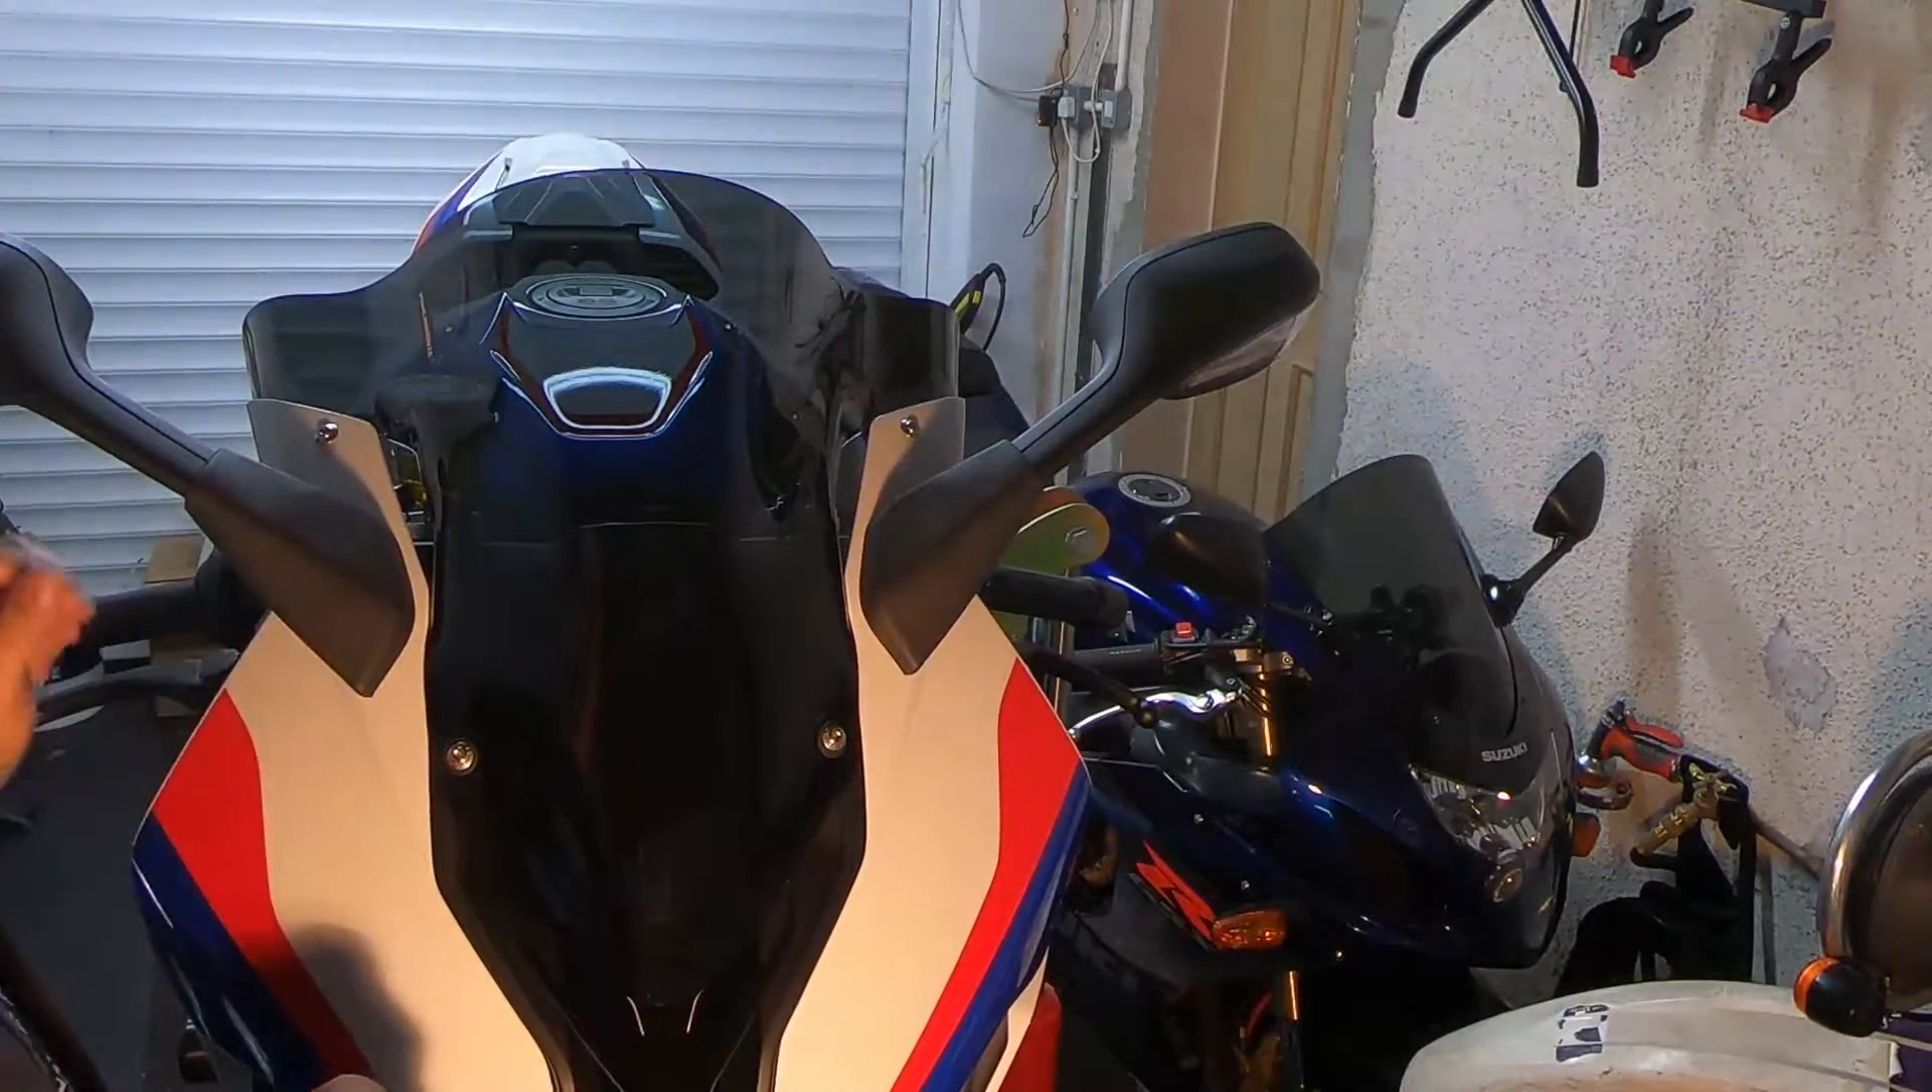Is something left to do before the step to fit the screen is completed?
No.